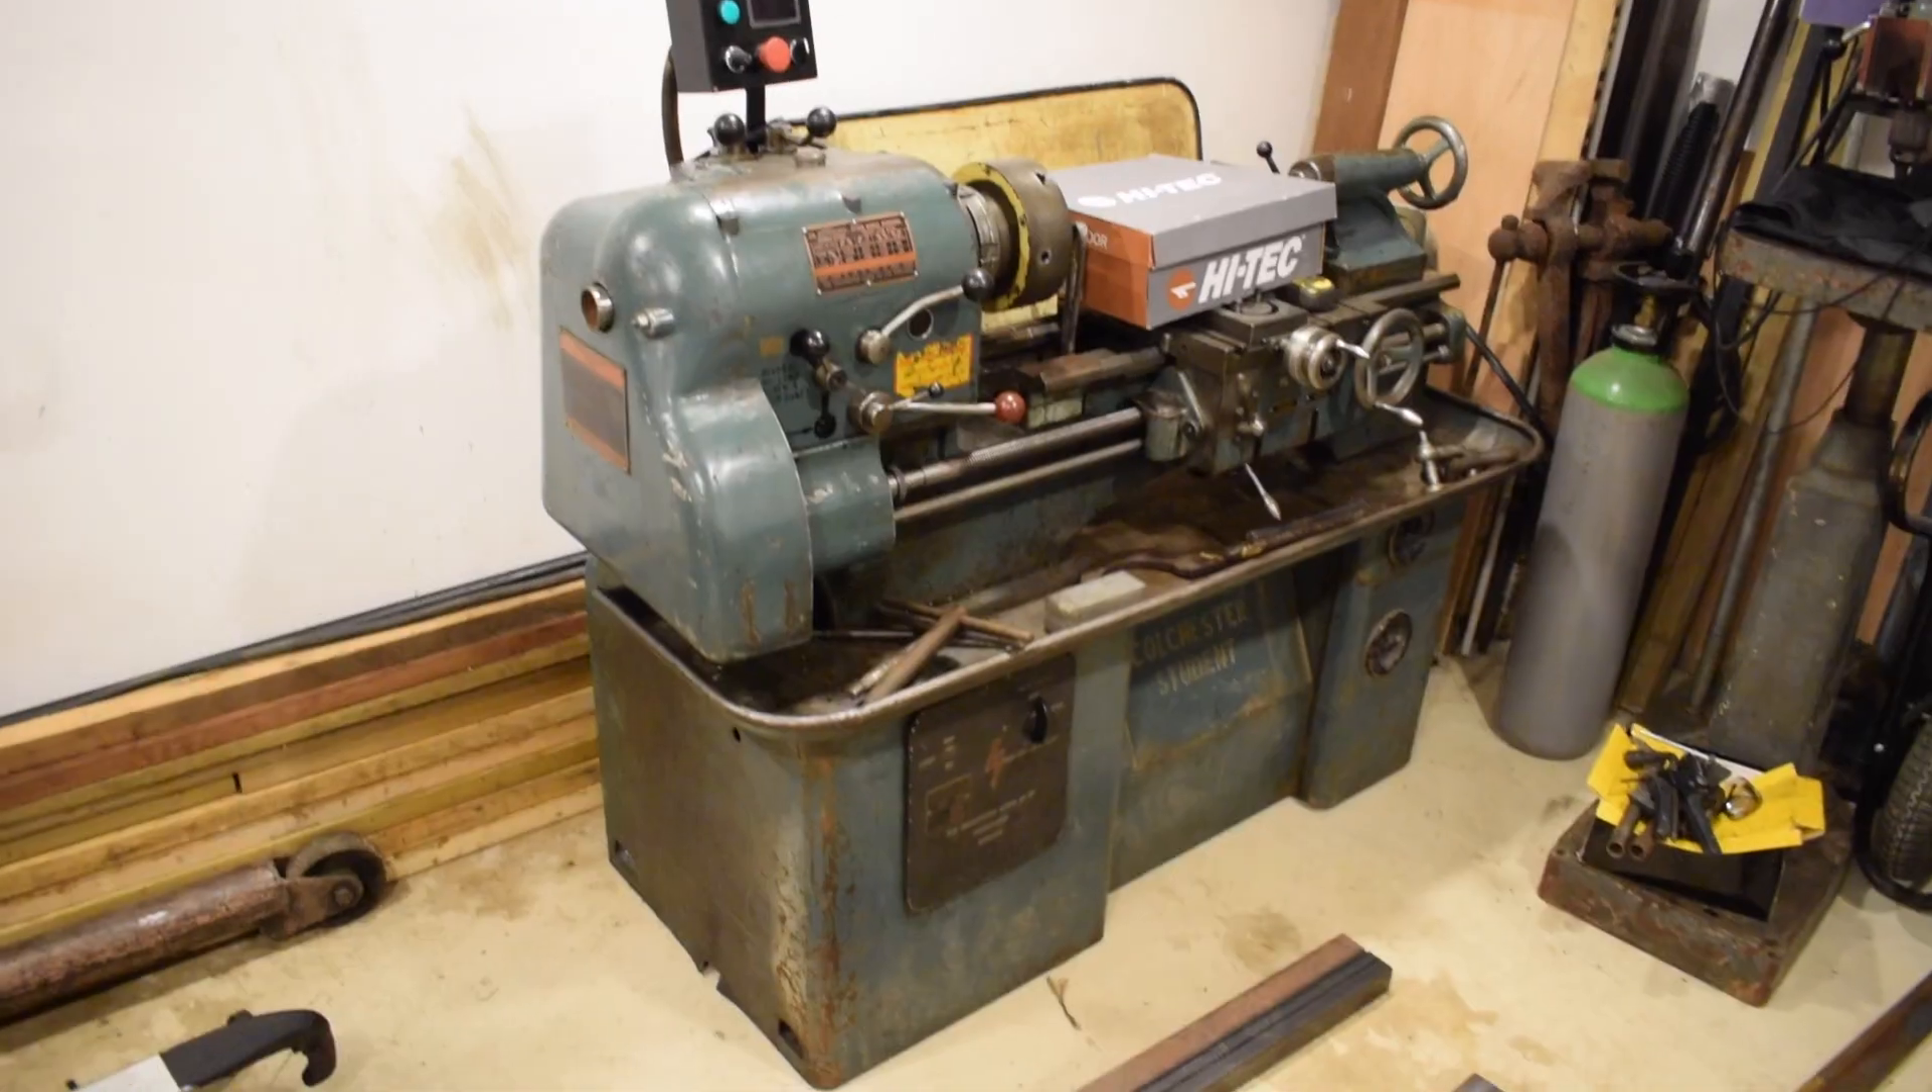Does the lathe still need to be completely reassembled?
No.